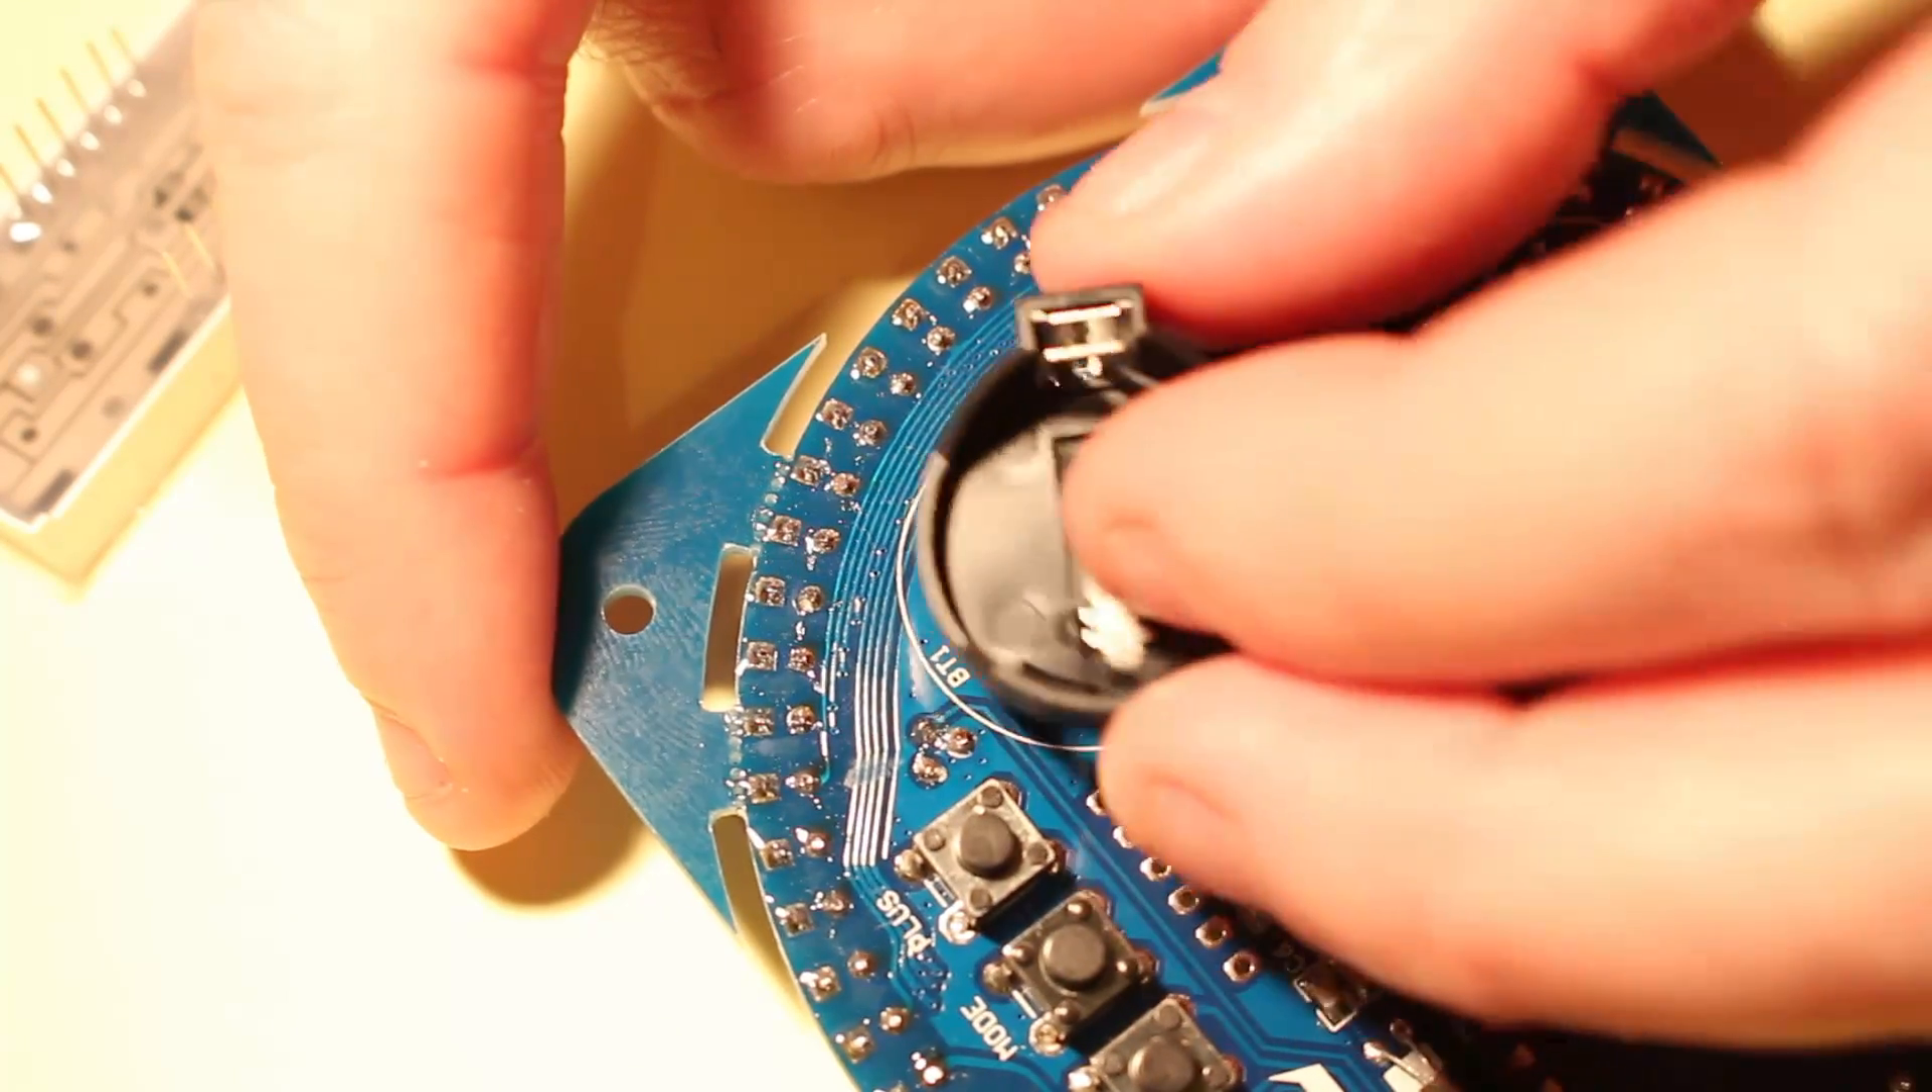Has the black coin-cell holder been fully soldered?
No.